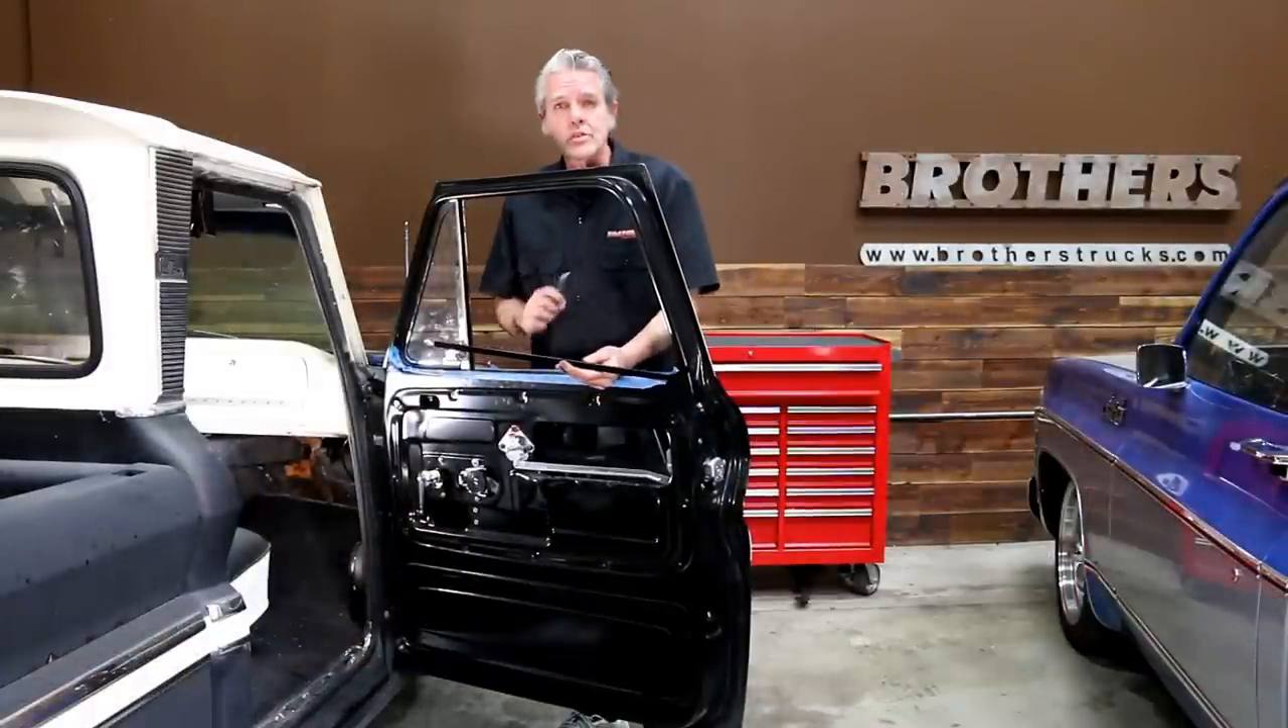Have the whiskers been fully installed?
No.